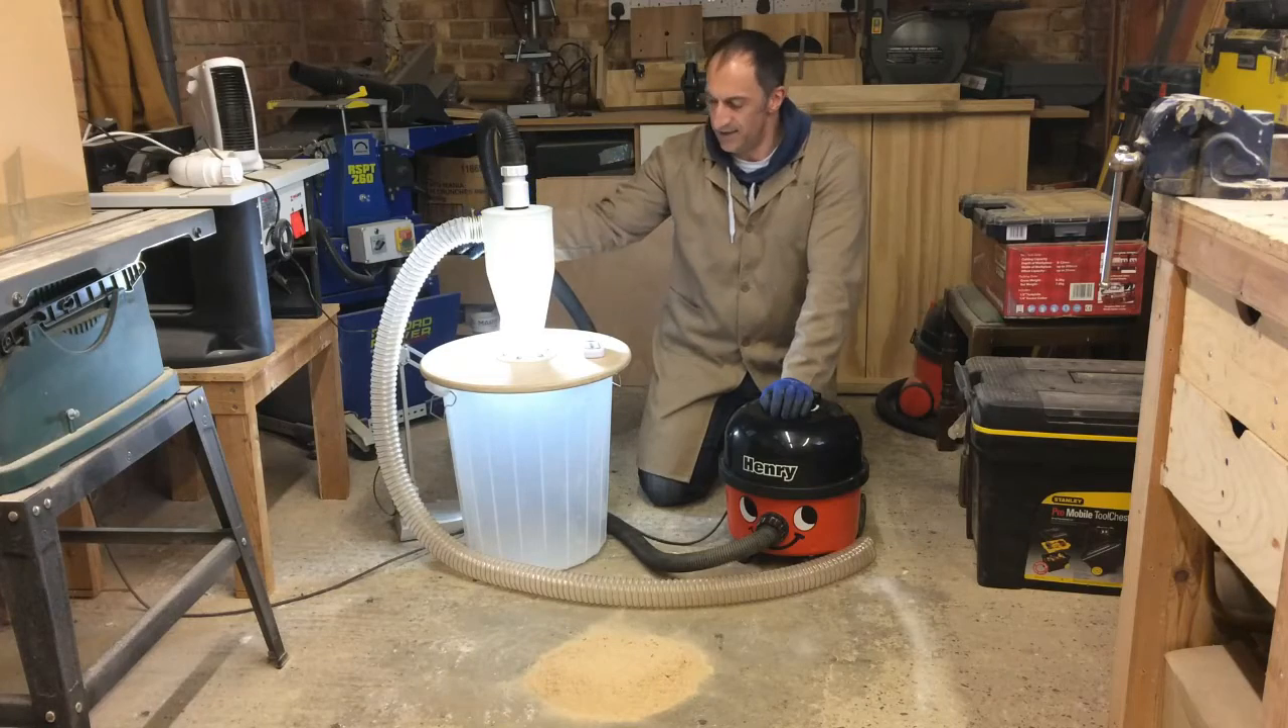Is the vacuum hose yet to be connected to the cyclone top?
No.